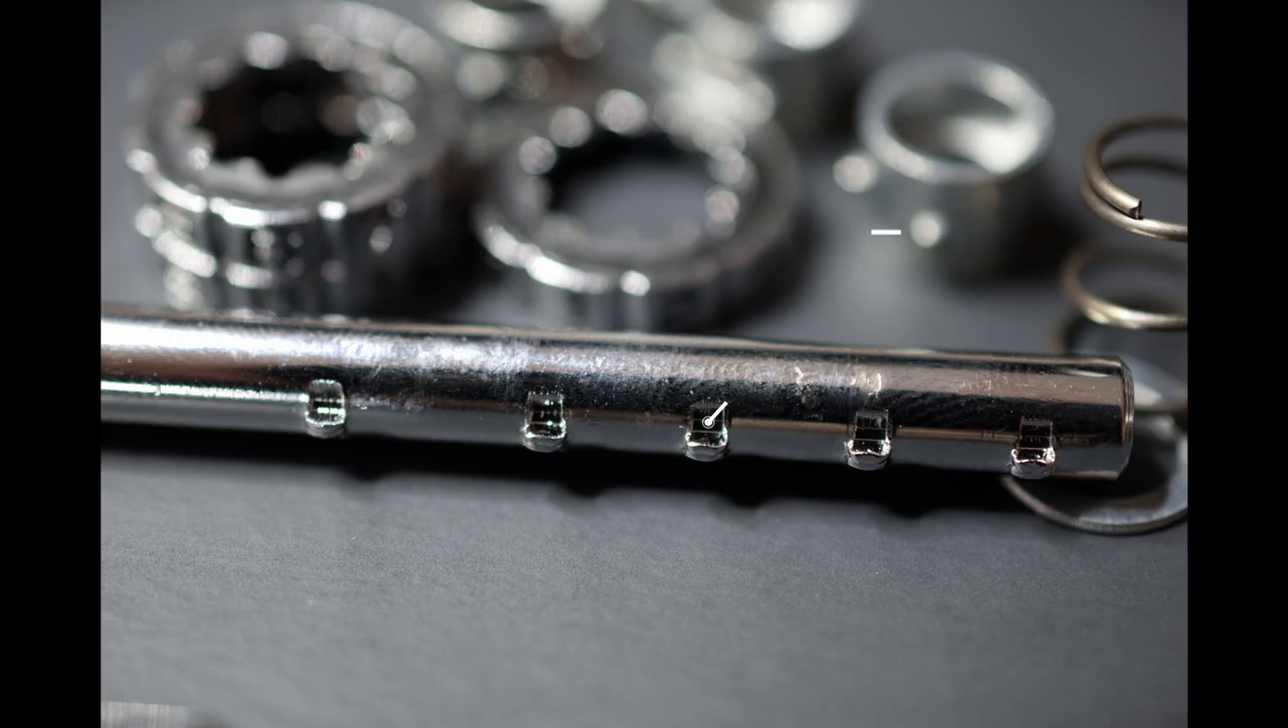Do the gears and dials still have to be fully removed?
No.